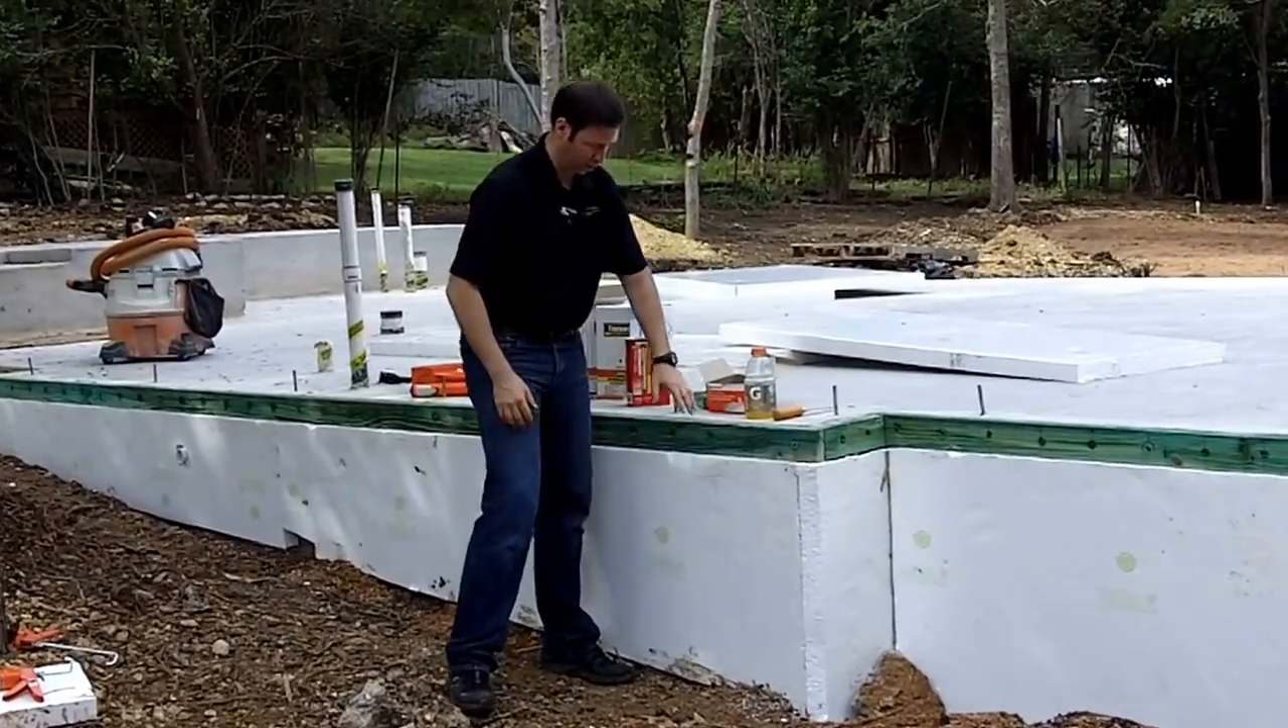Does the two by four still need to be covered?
Yes.